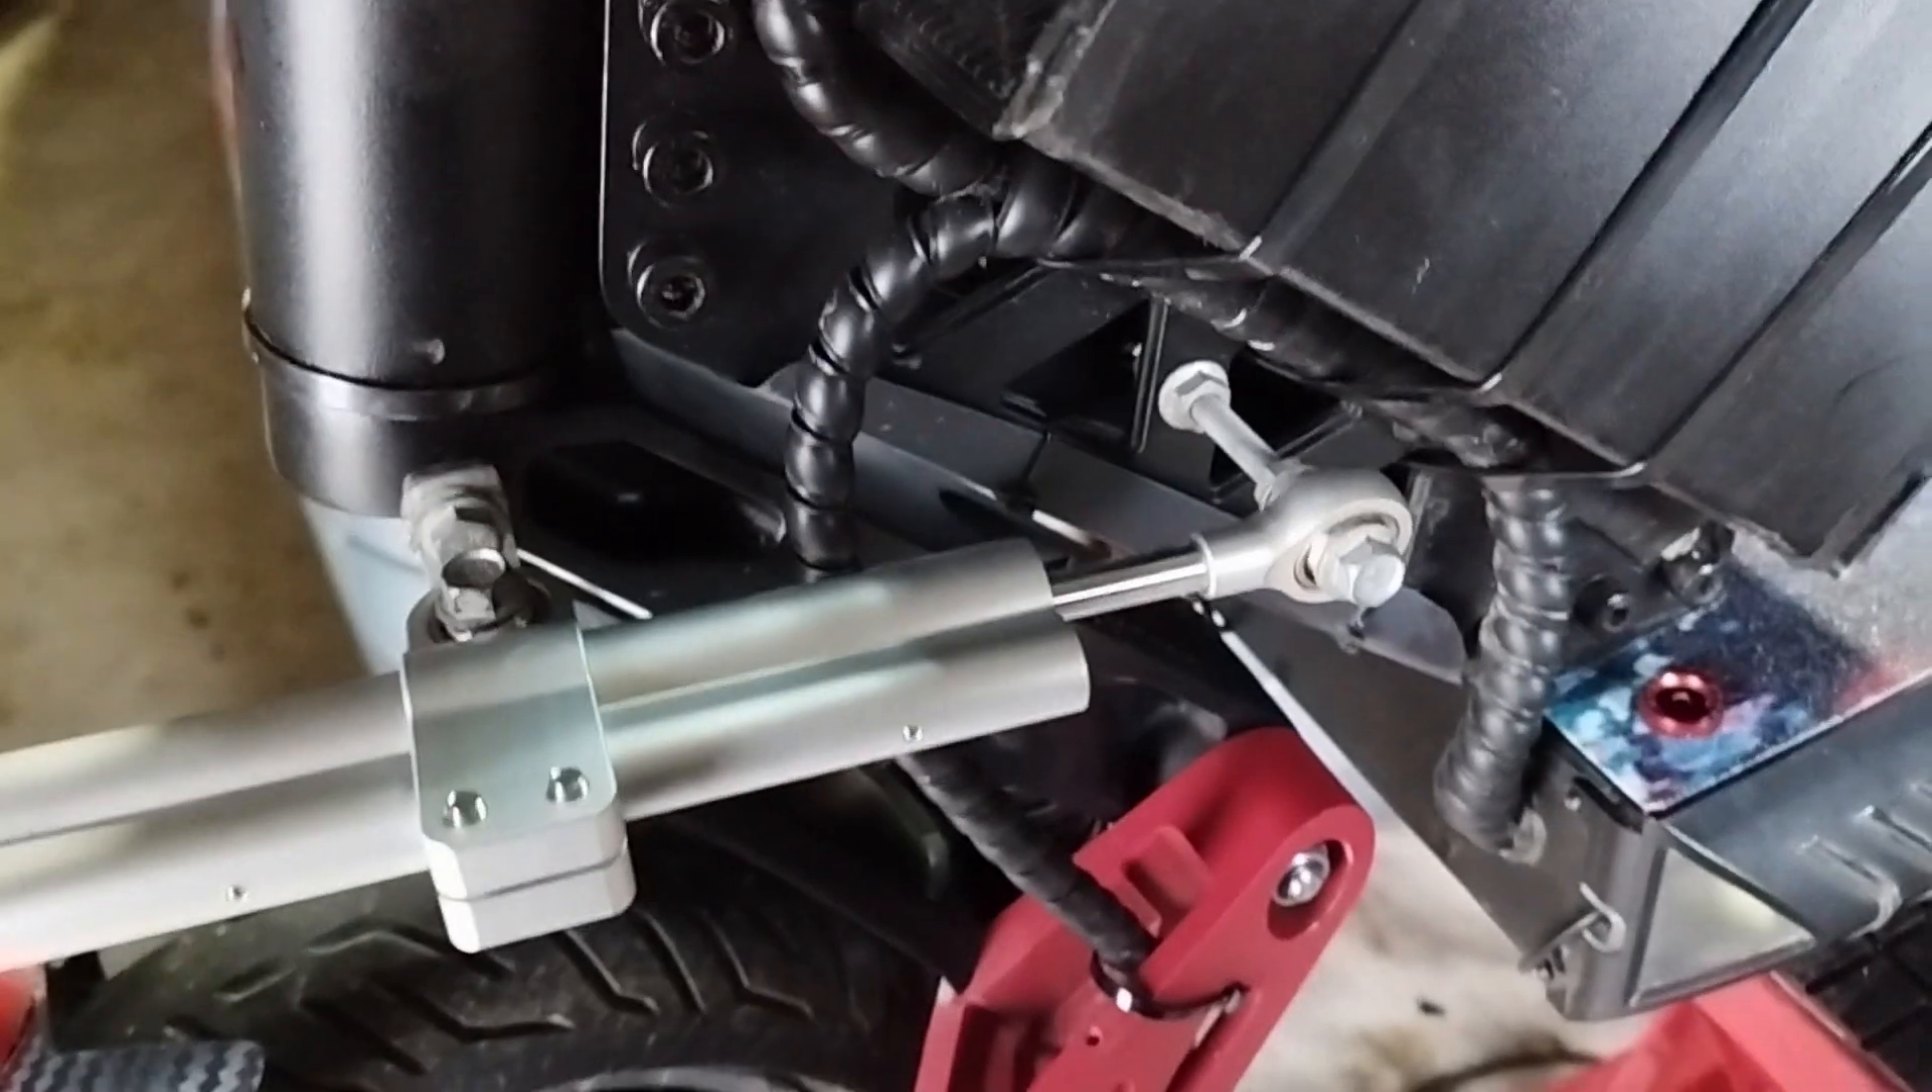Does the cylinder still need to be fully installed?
No.